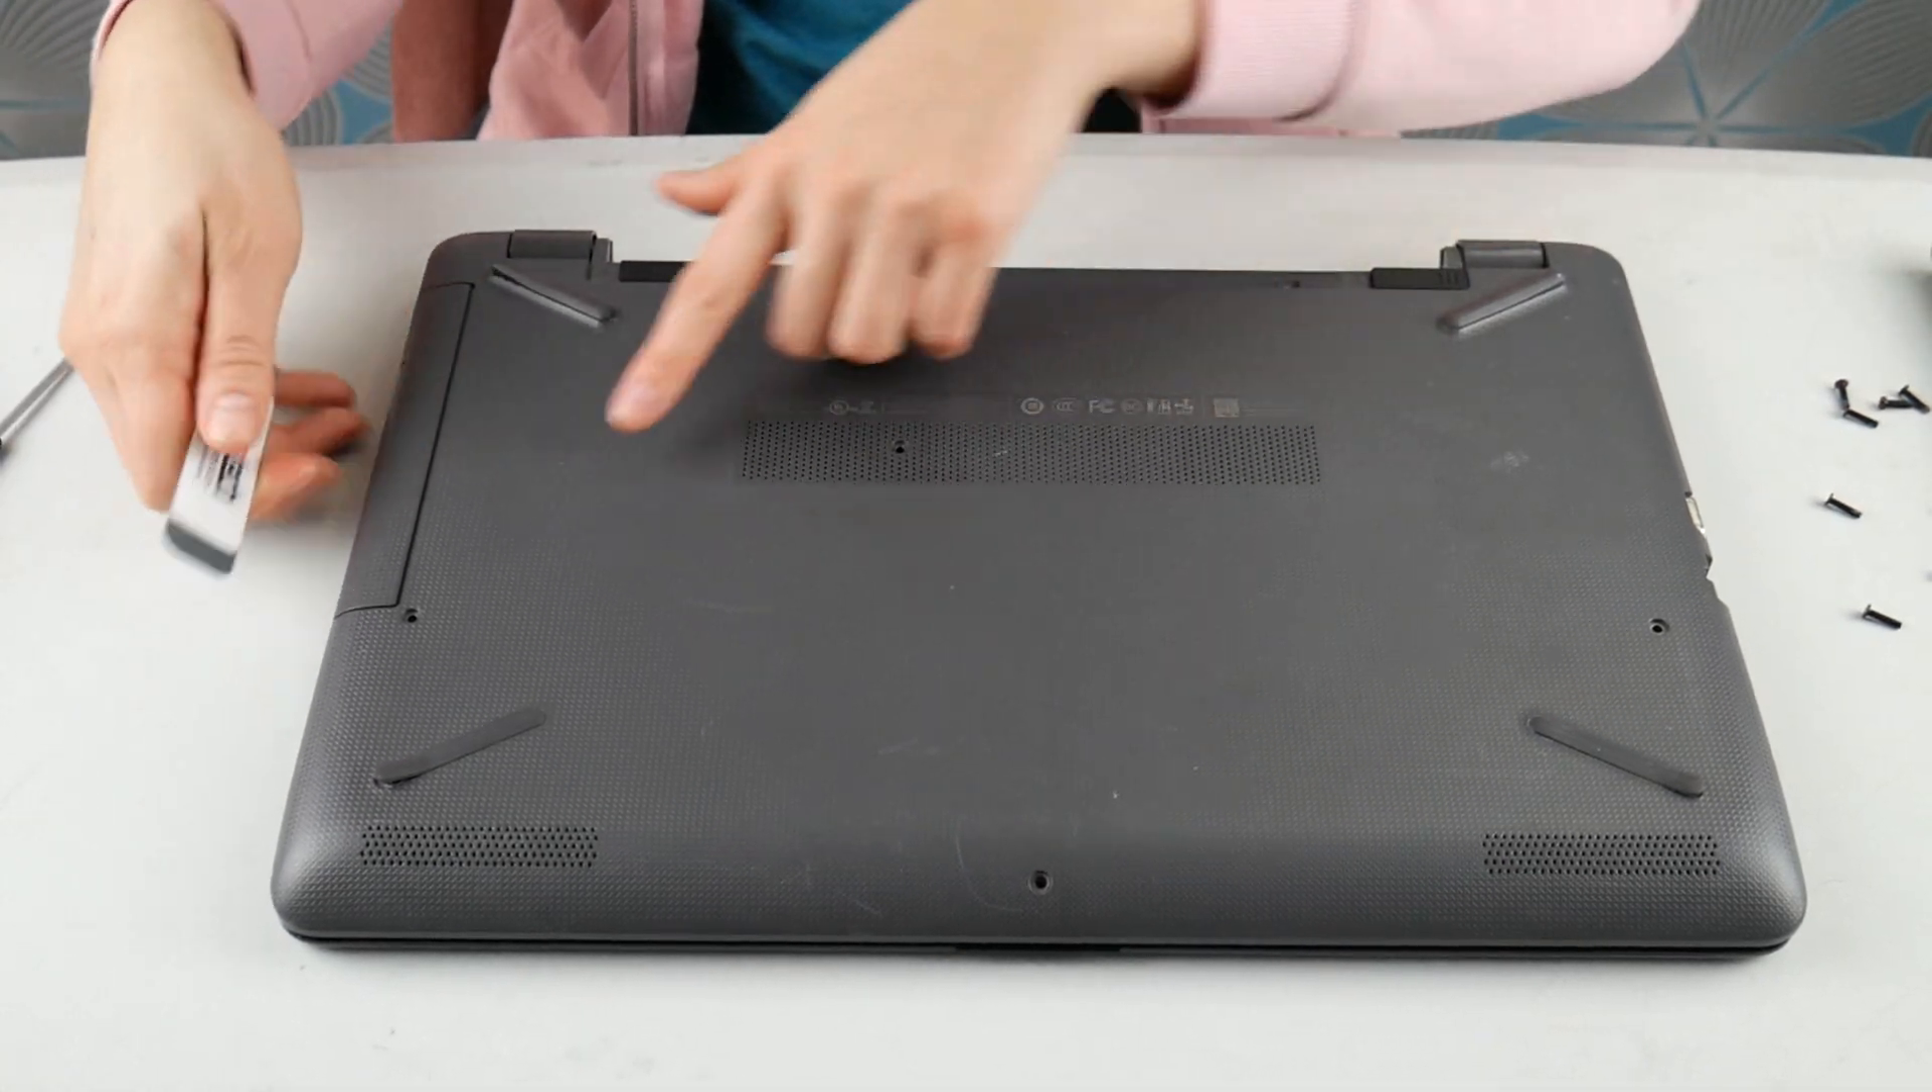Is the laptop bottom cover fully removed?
No.